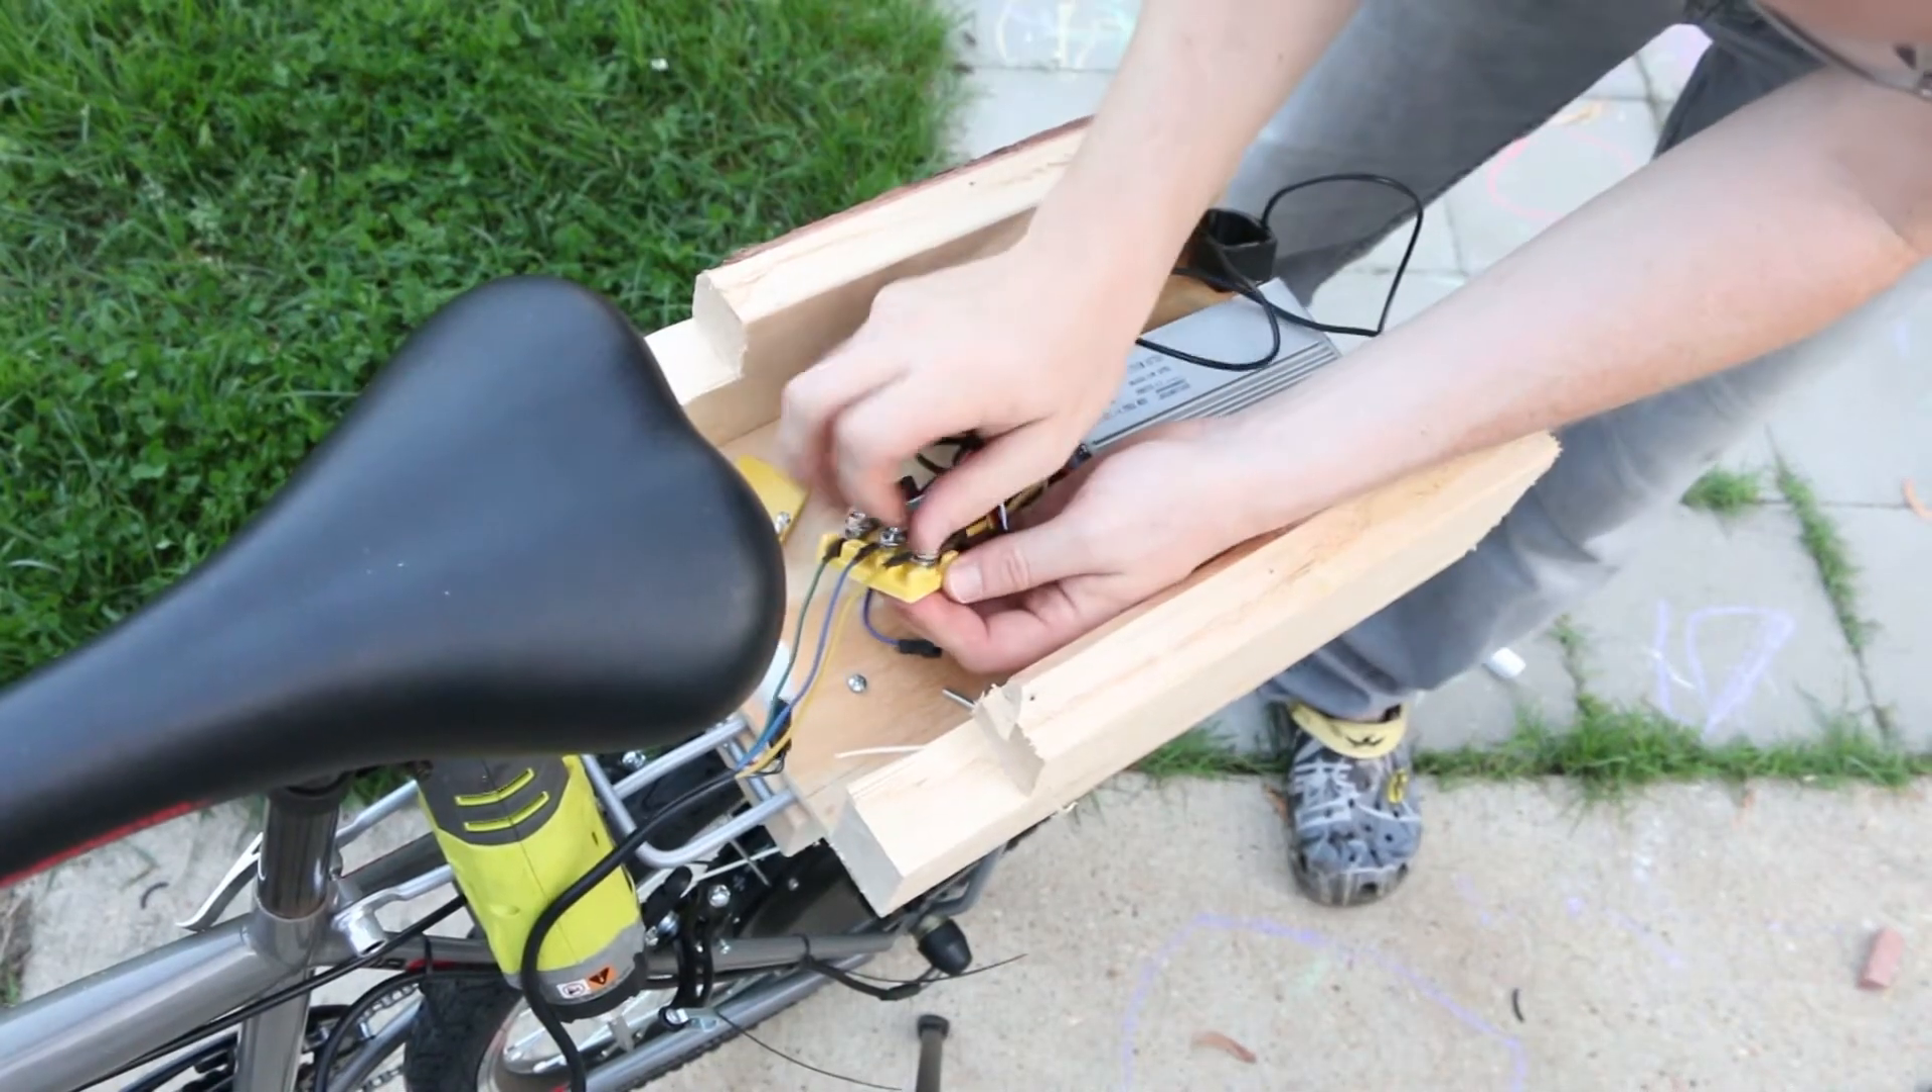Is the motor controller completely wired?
No.